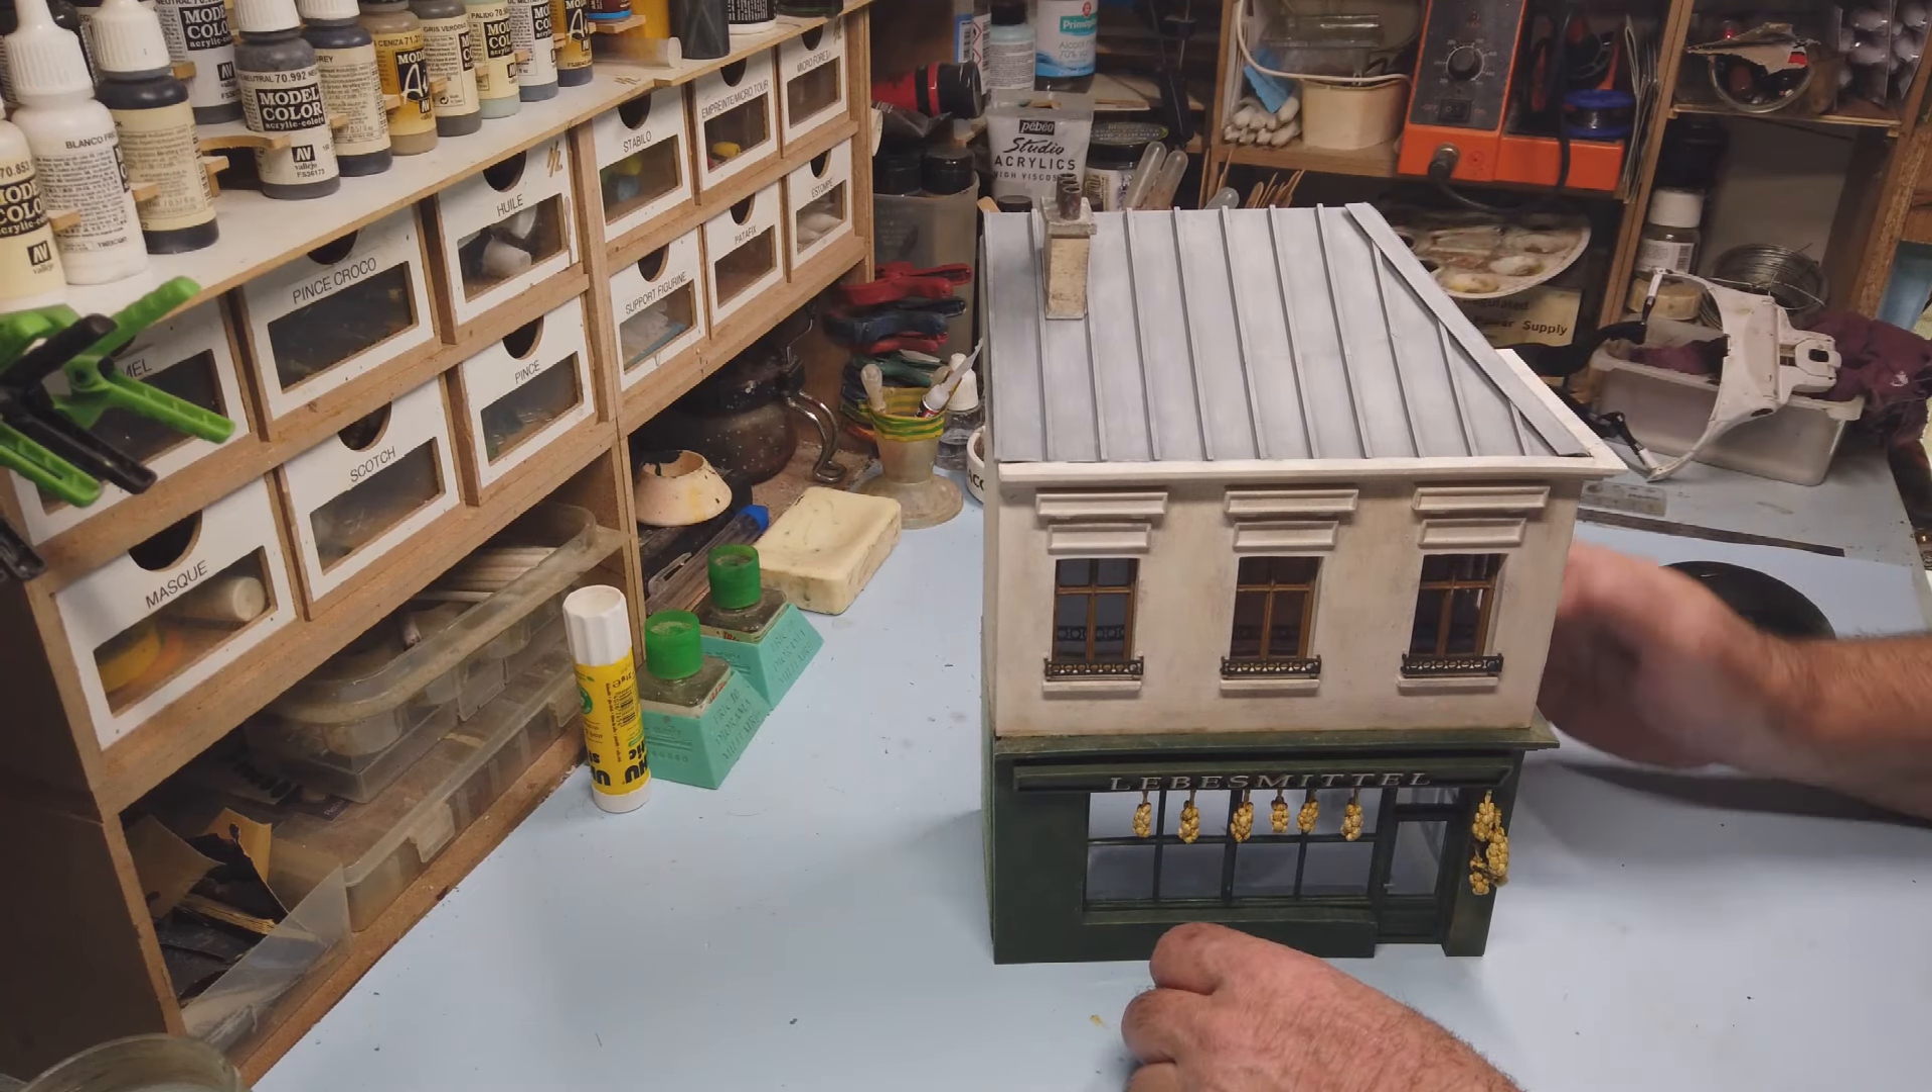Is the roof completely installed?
Yes.